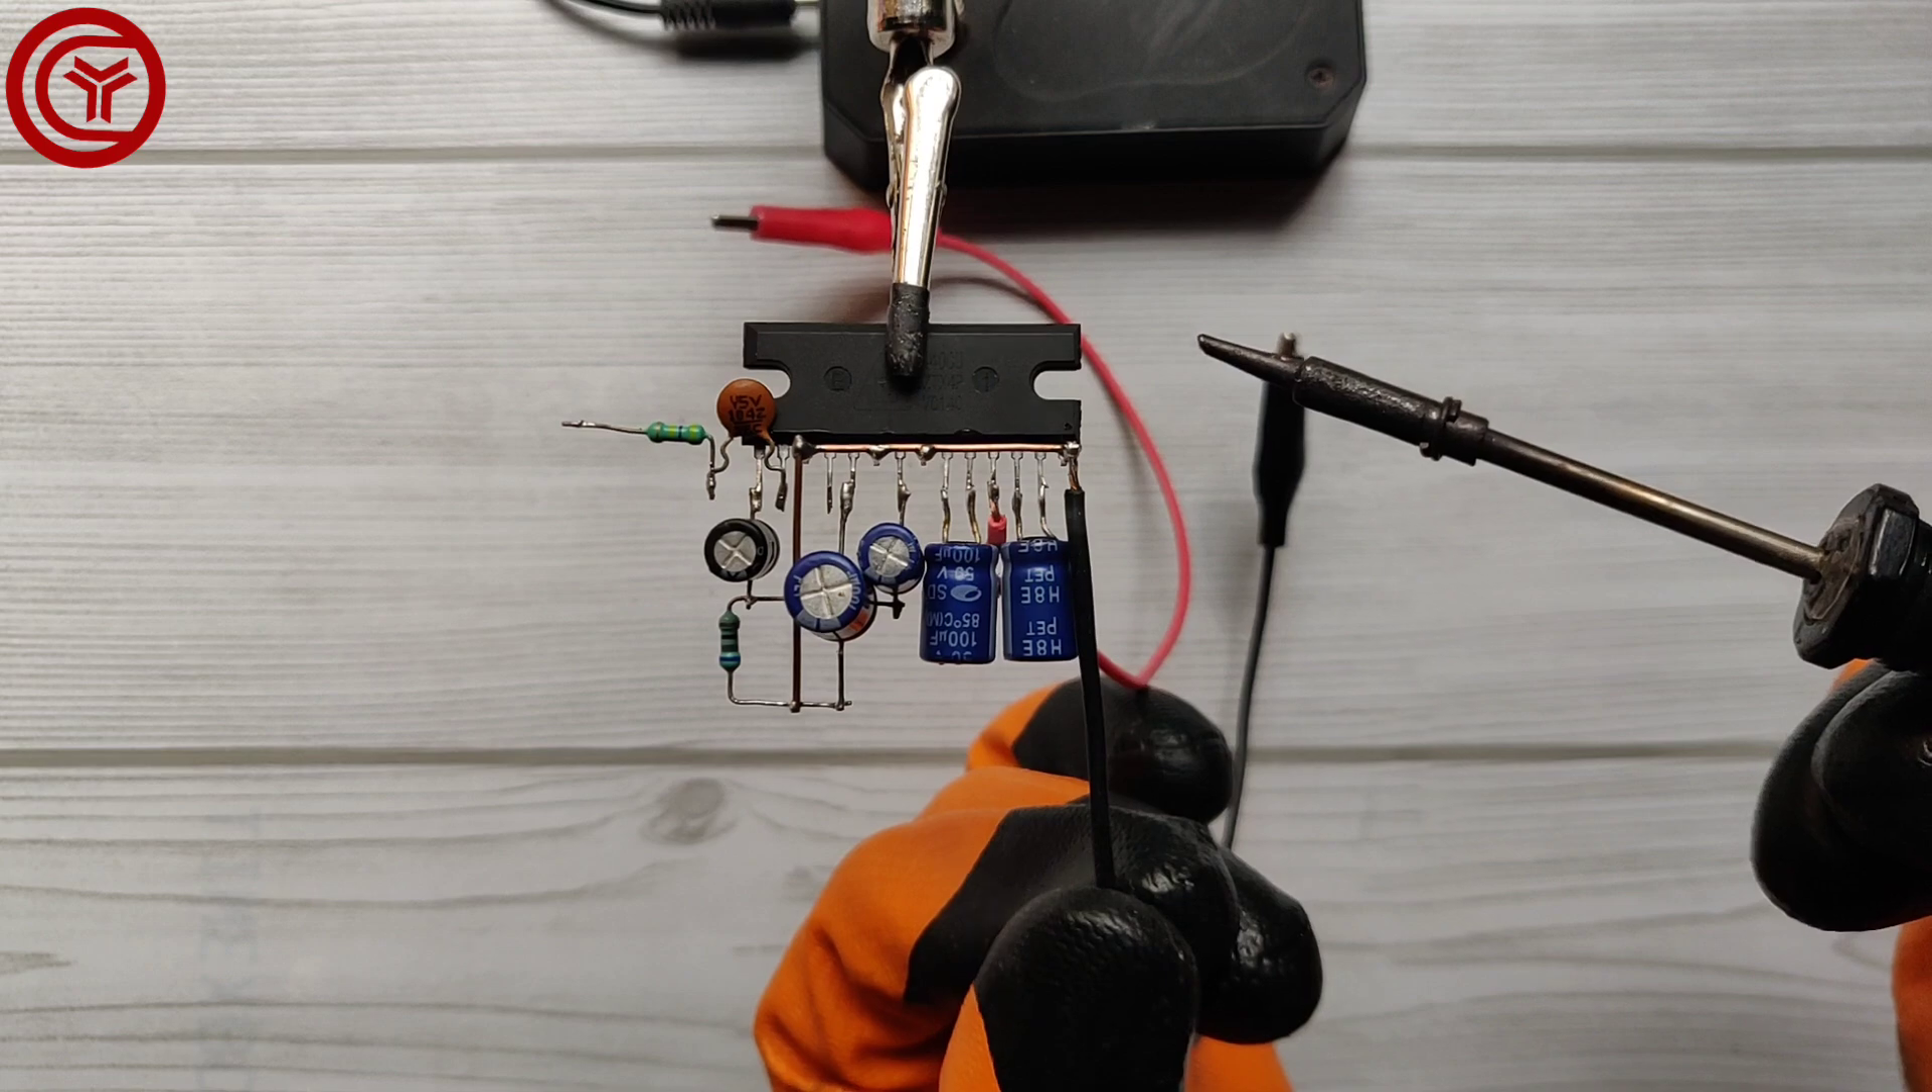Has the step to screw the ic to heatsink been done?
No.